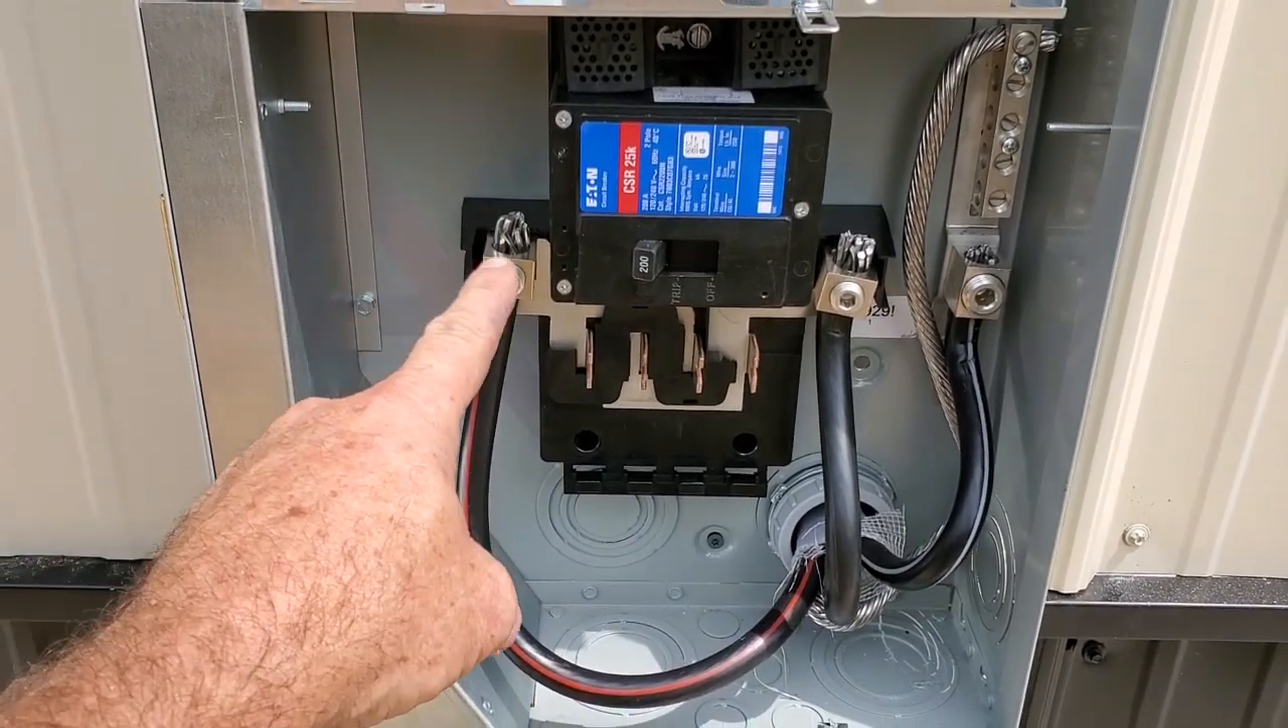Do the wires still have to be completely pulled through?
No.